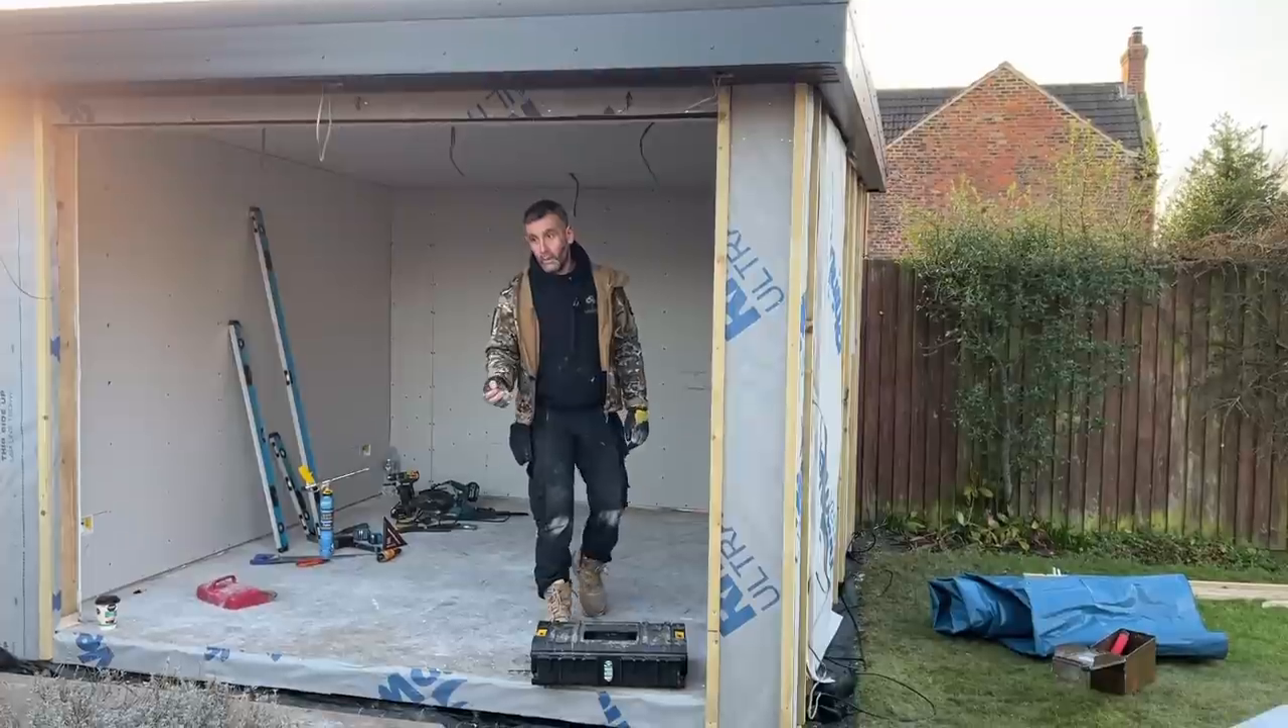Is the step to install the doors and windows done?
No.